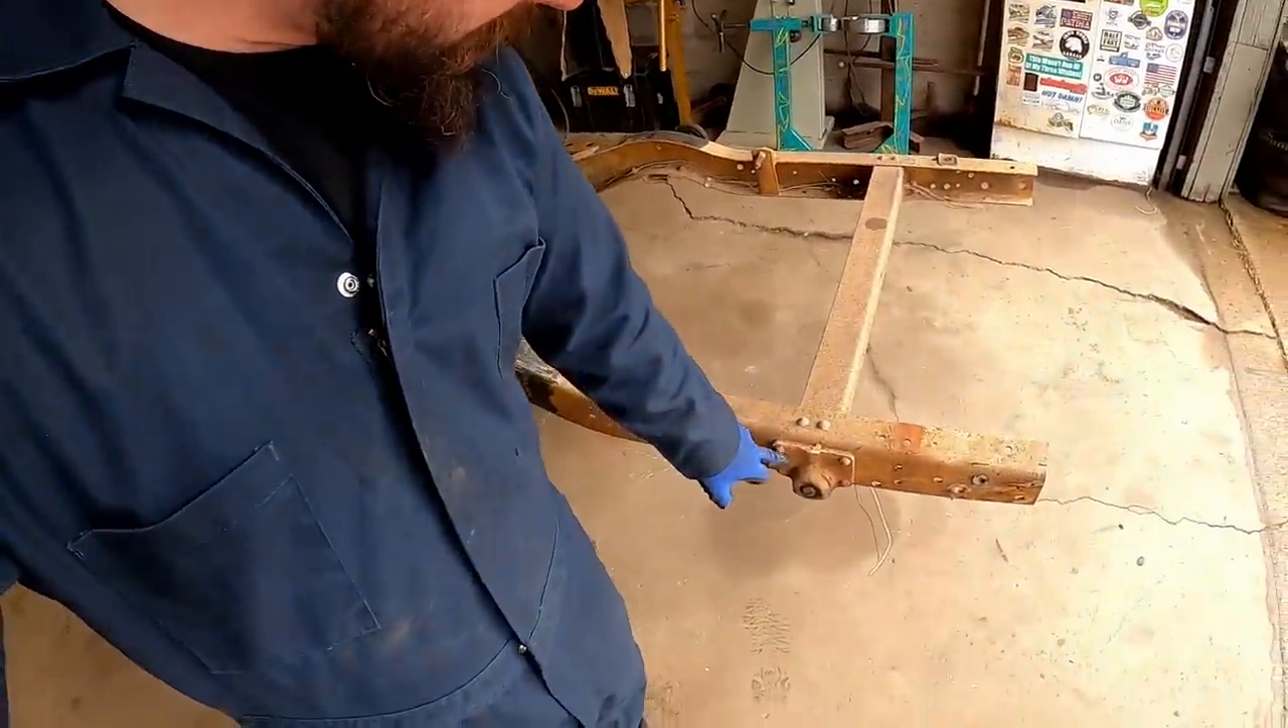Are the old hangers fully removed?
No.